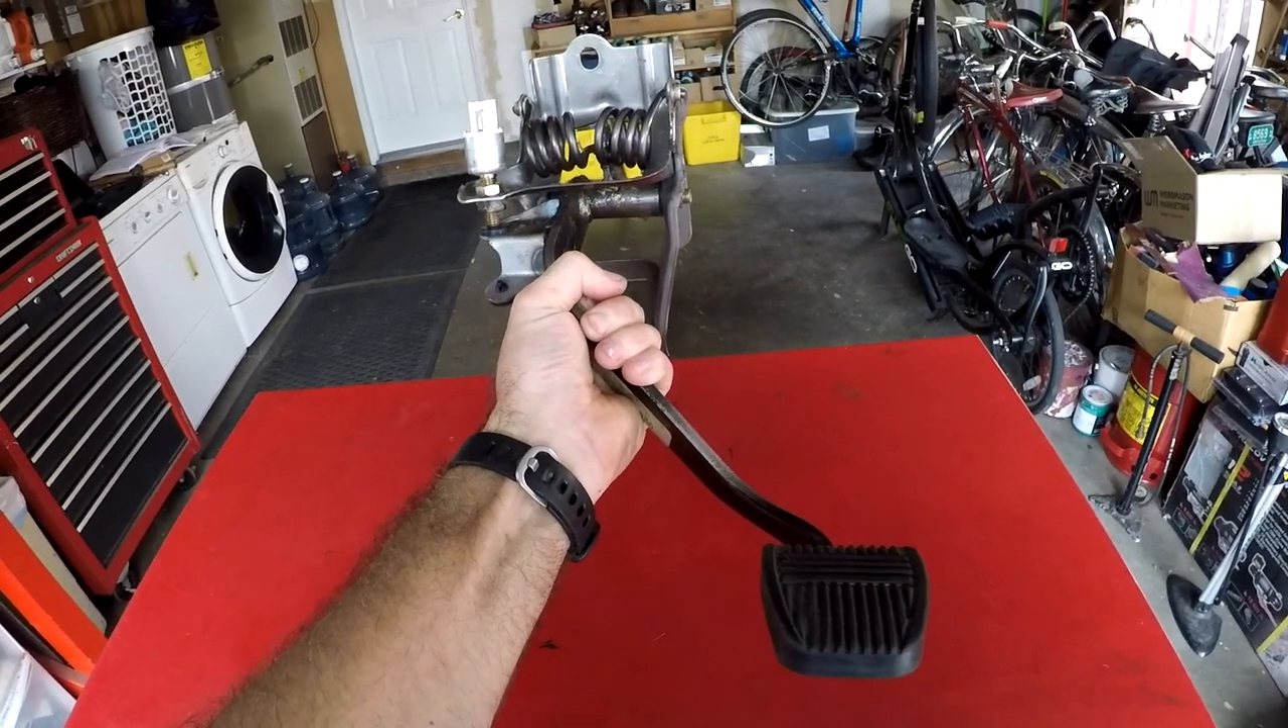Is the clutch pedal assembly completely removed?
Yes.